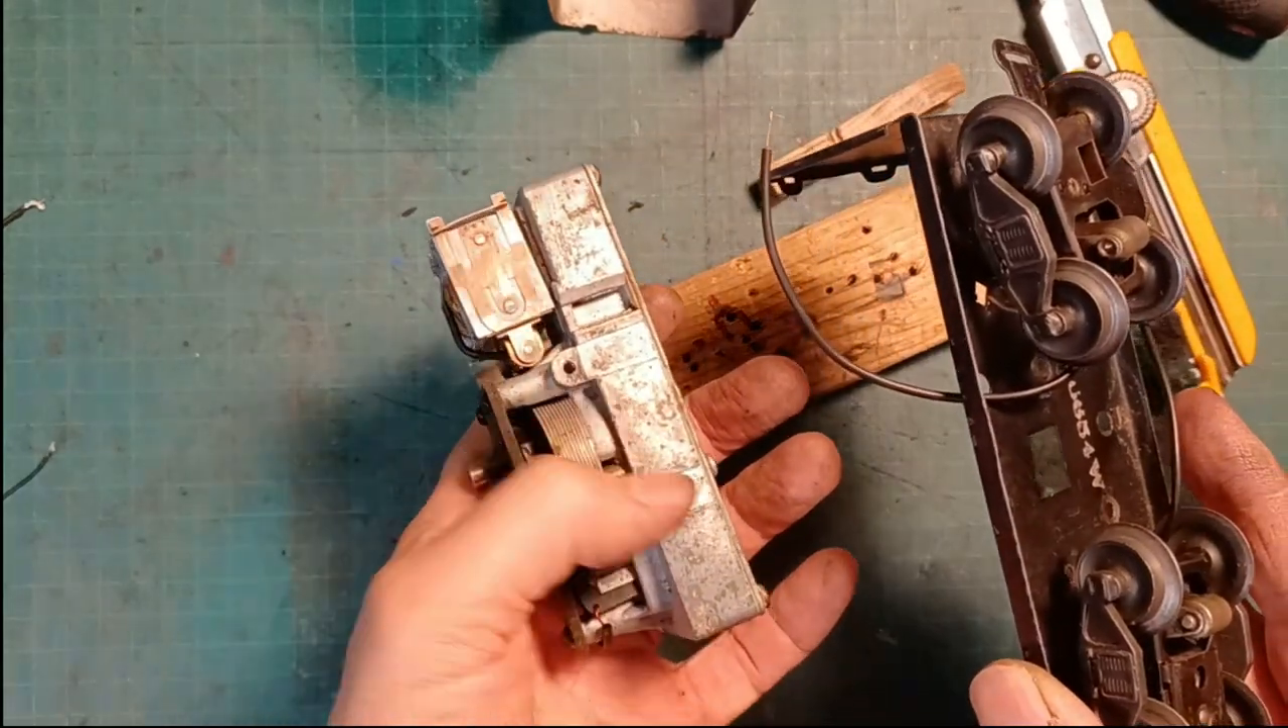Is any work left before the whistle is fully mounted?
Yes.